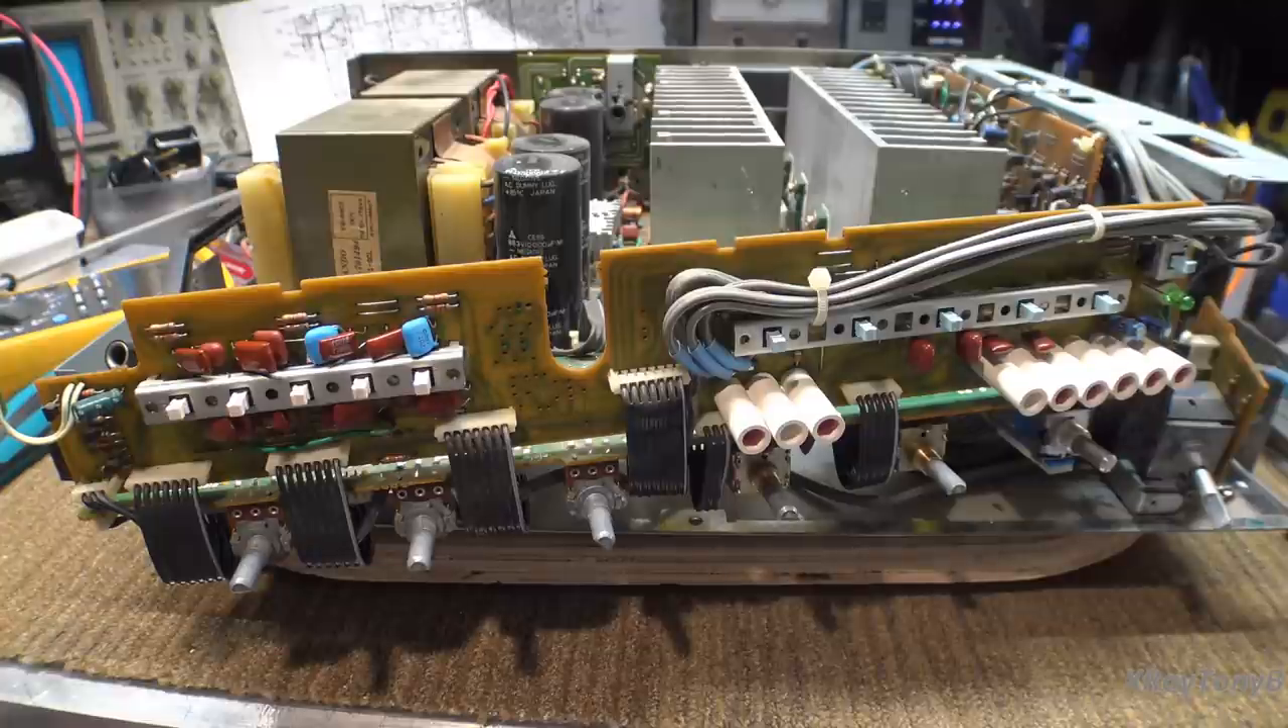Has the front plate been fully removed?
Yes.